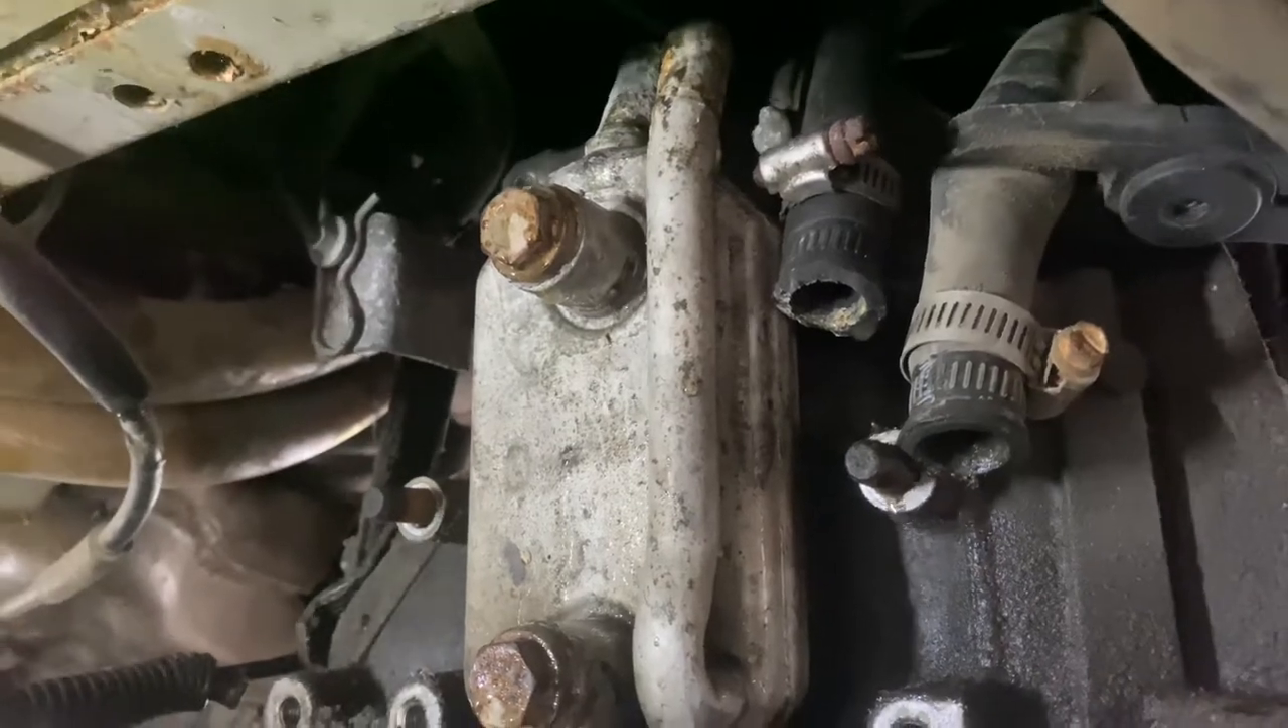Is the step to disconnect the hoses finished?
Yes.